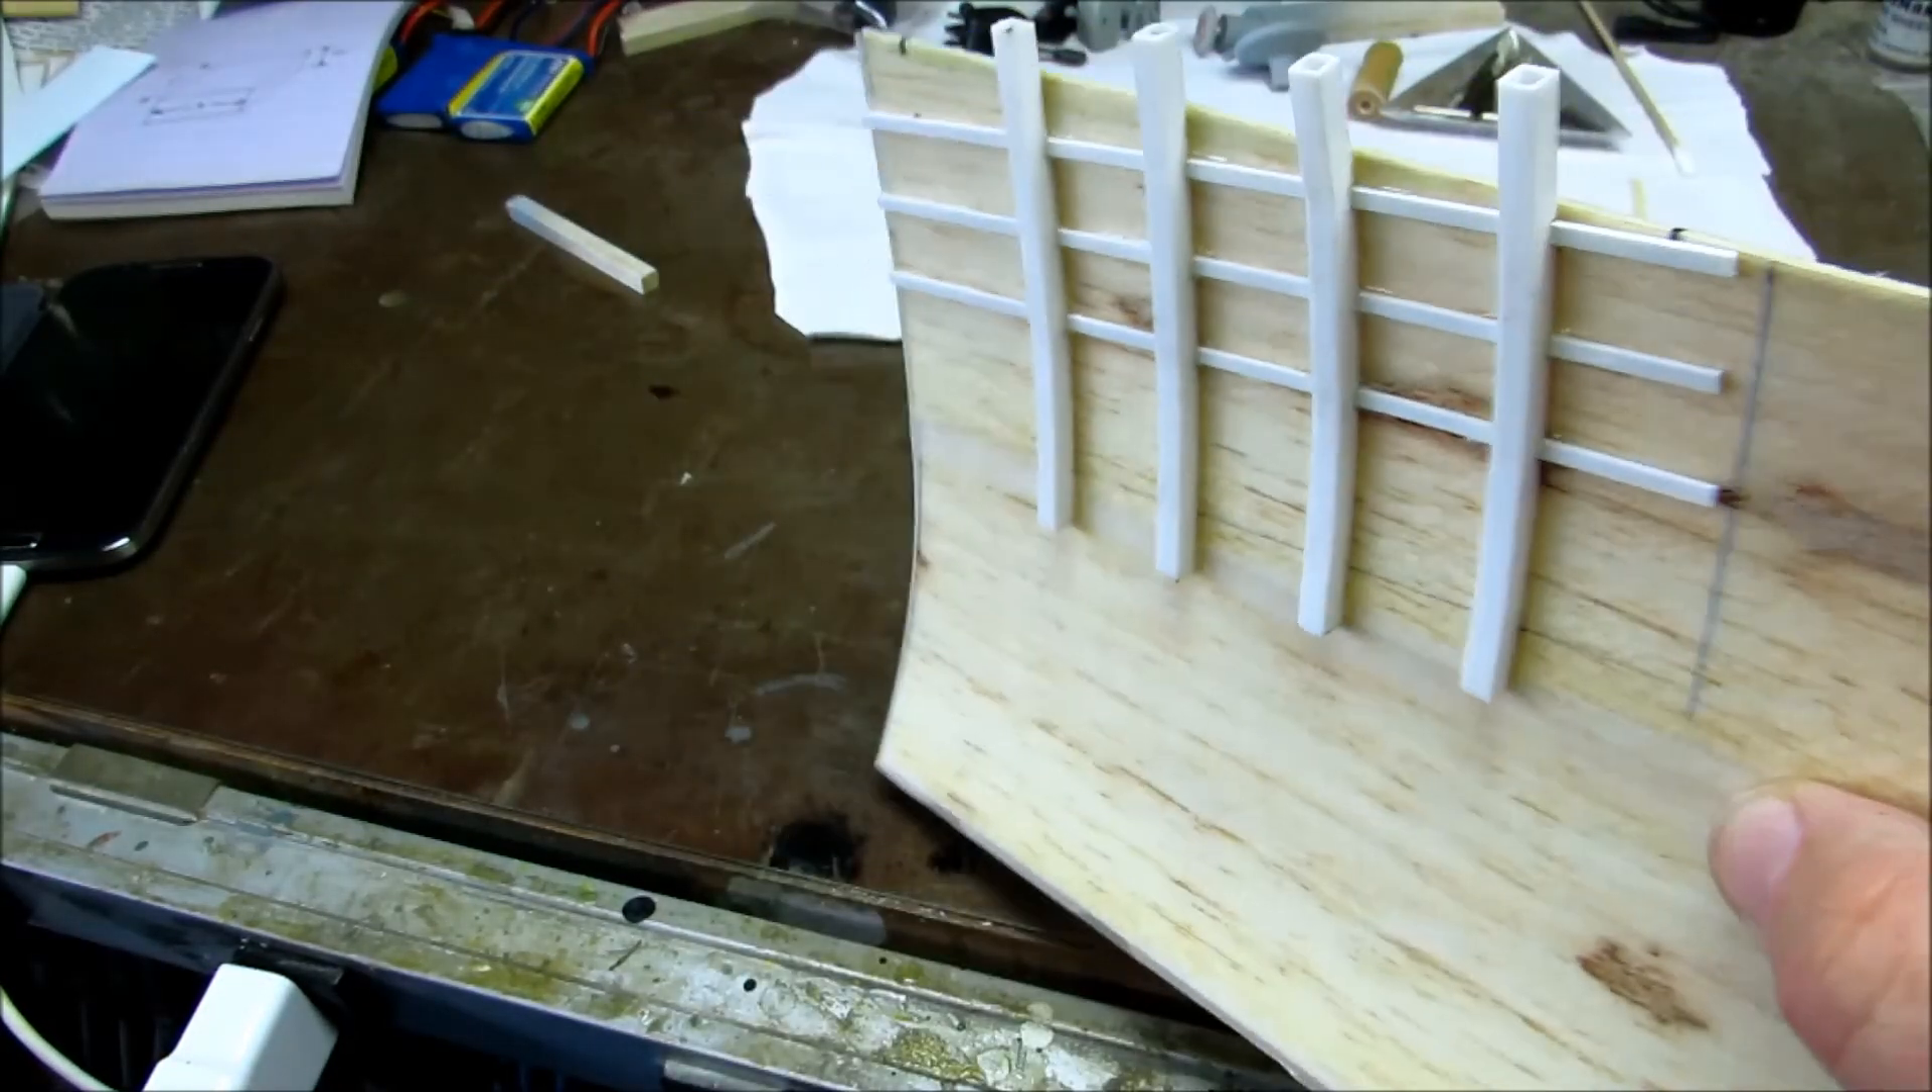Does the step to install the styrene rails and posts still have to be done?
No.